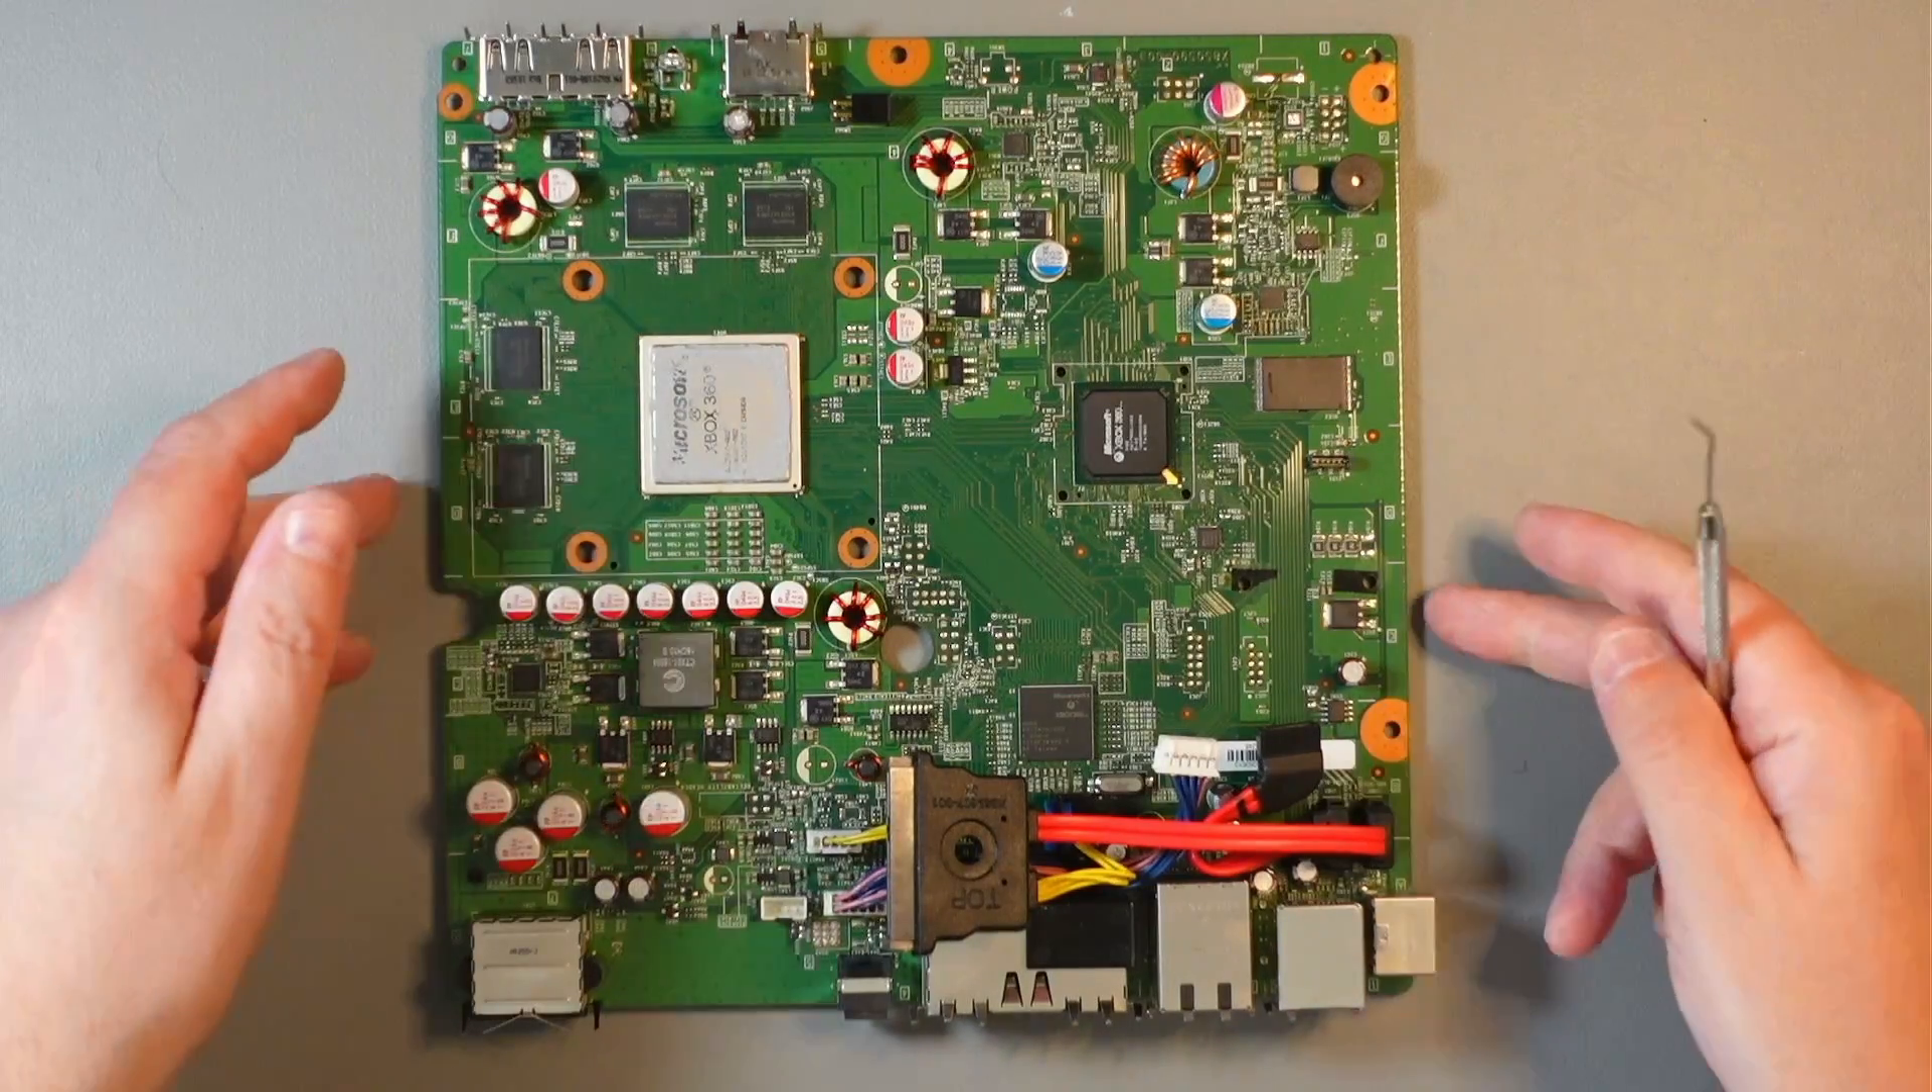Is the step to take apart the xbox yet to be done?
No.